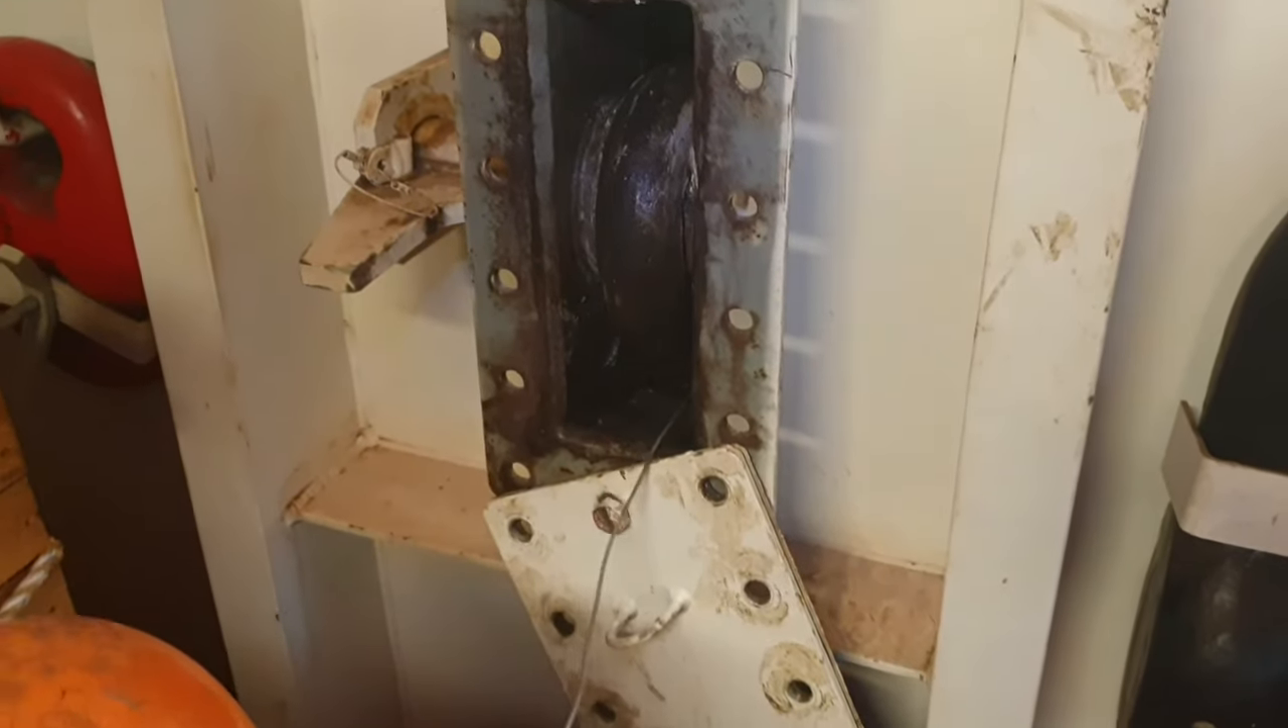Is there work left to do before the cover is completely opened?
No.